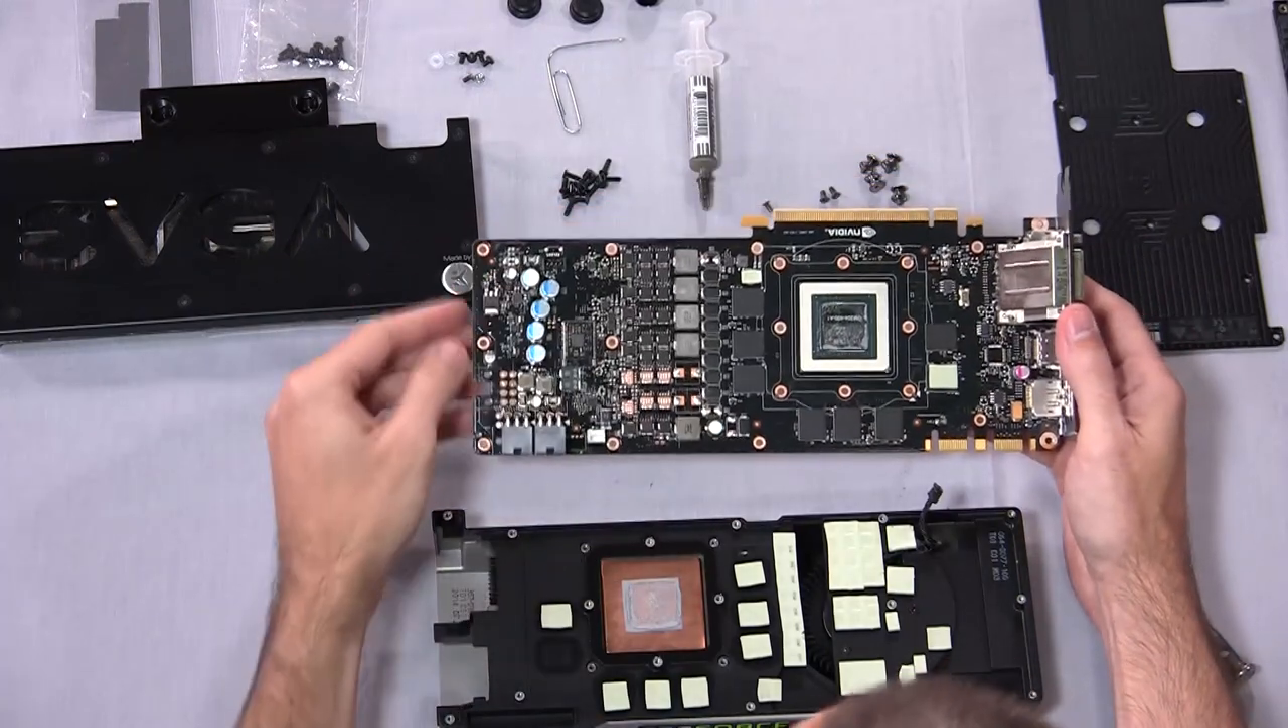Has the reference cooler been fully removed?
Yes.